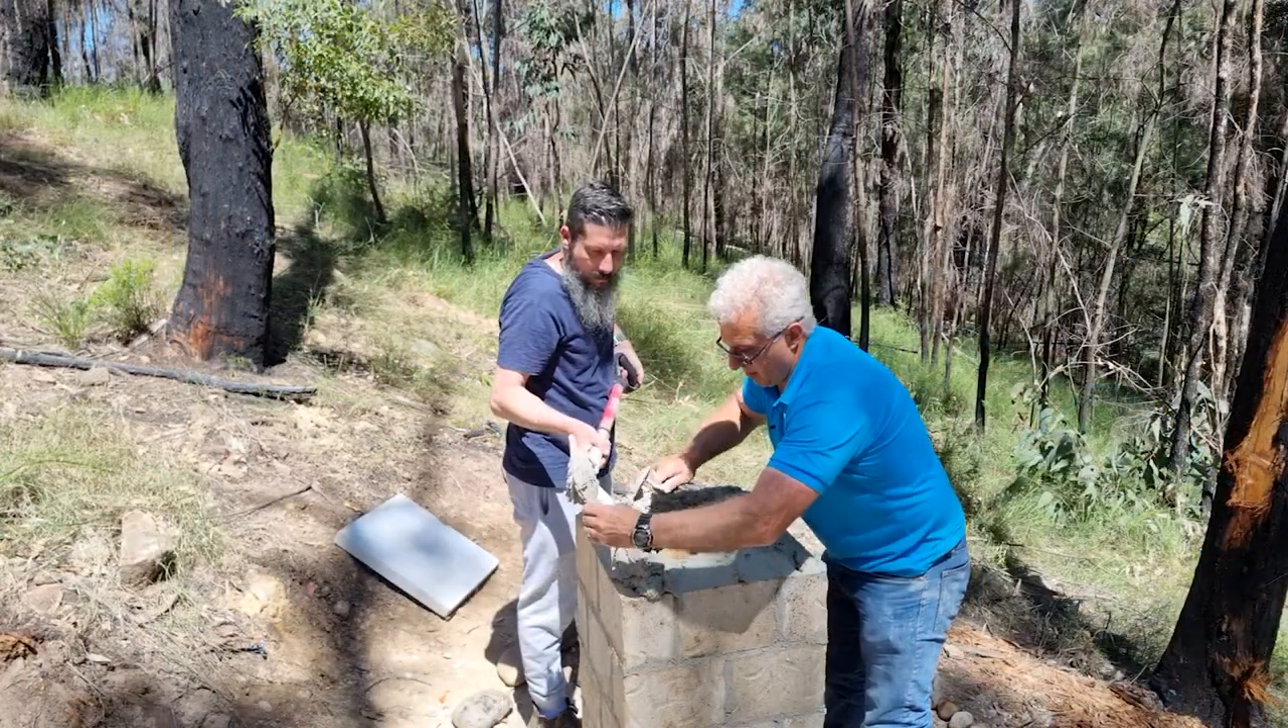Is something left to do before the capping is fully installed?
Yes.